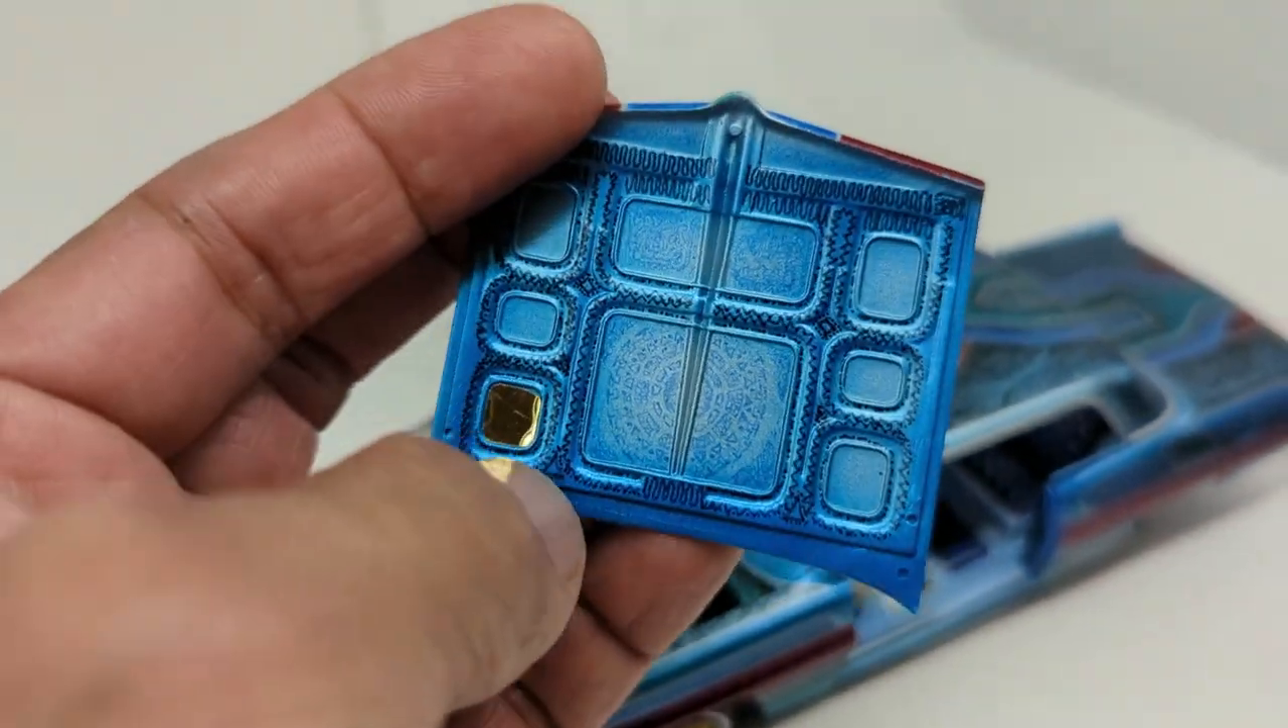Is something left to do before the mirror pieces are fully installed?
Yes.